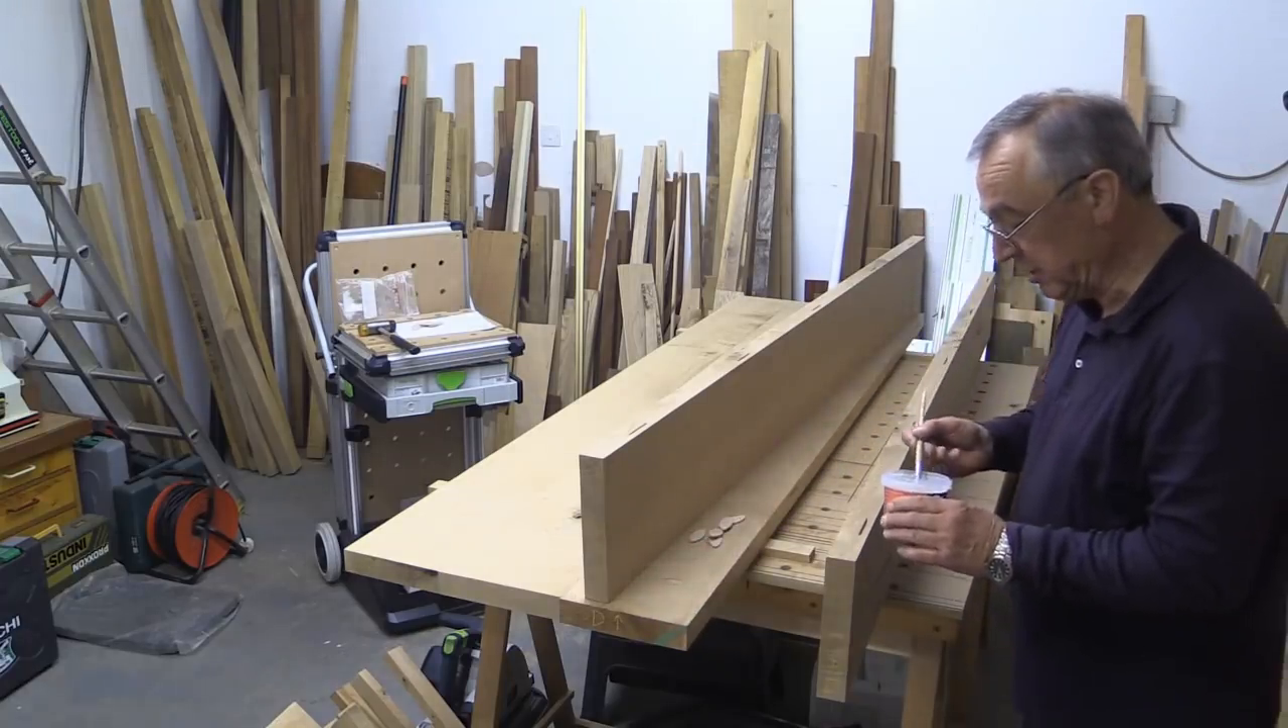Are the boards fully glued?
No.